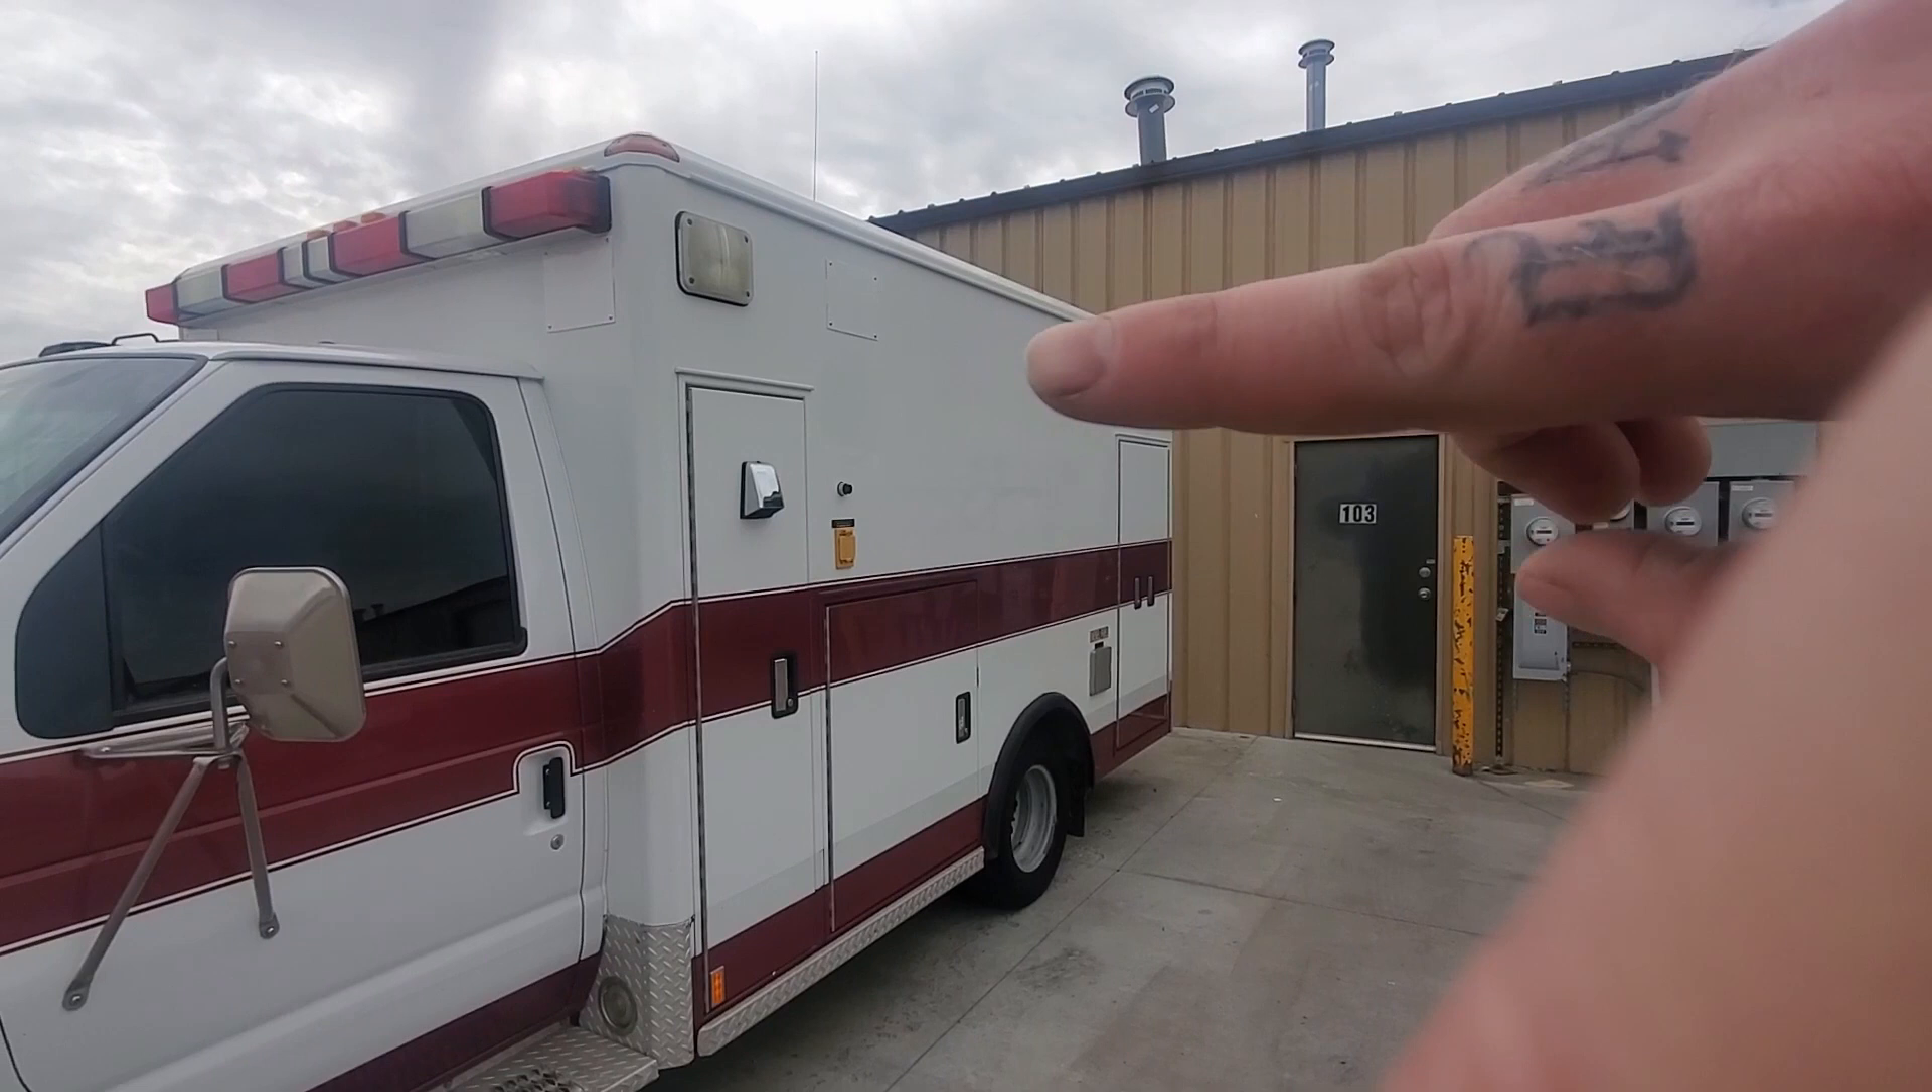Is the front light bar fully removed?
No.